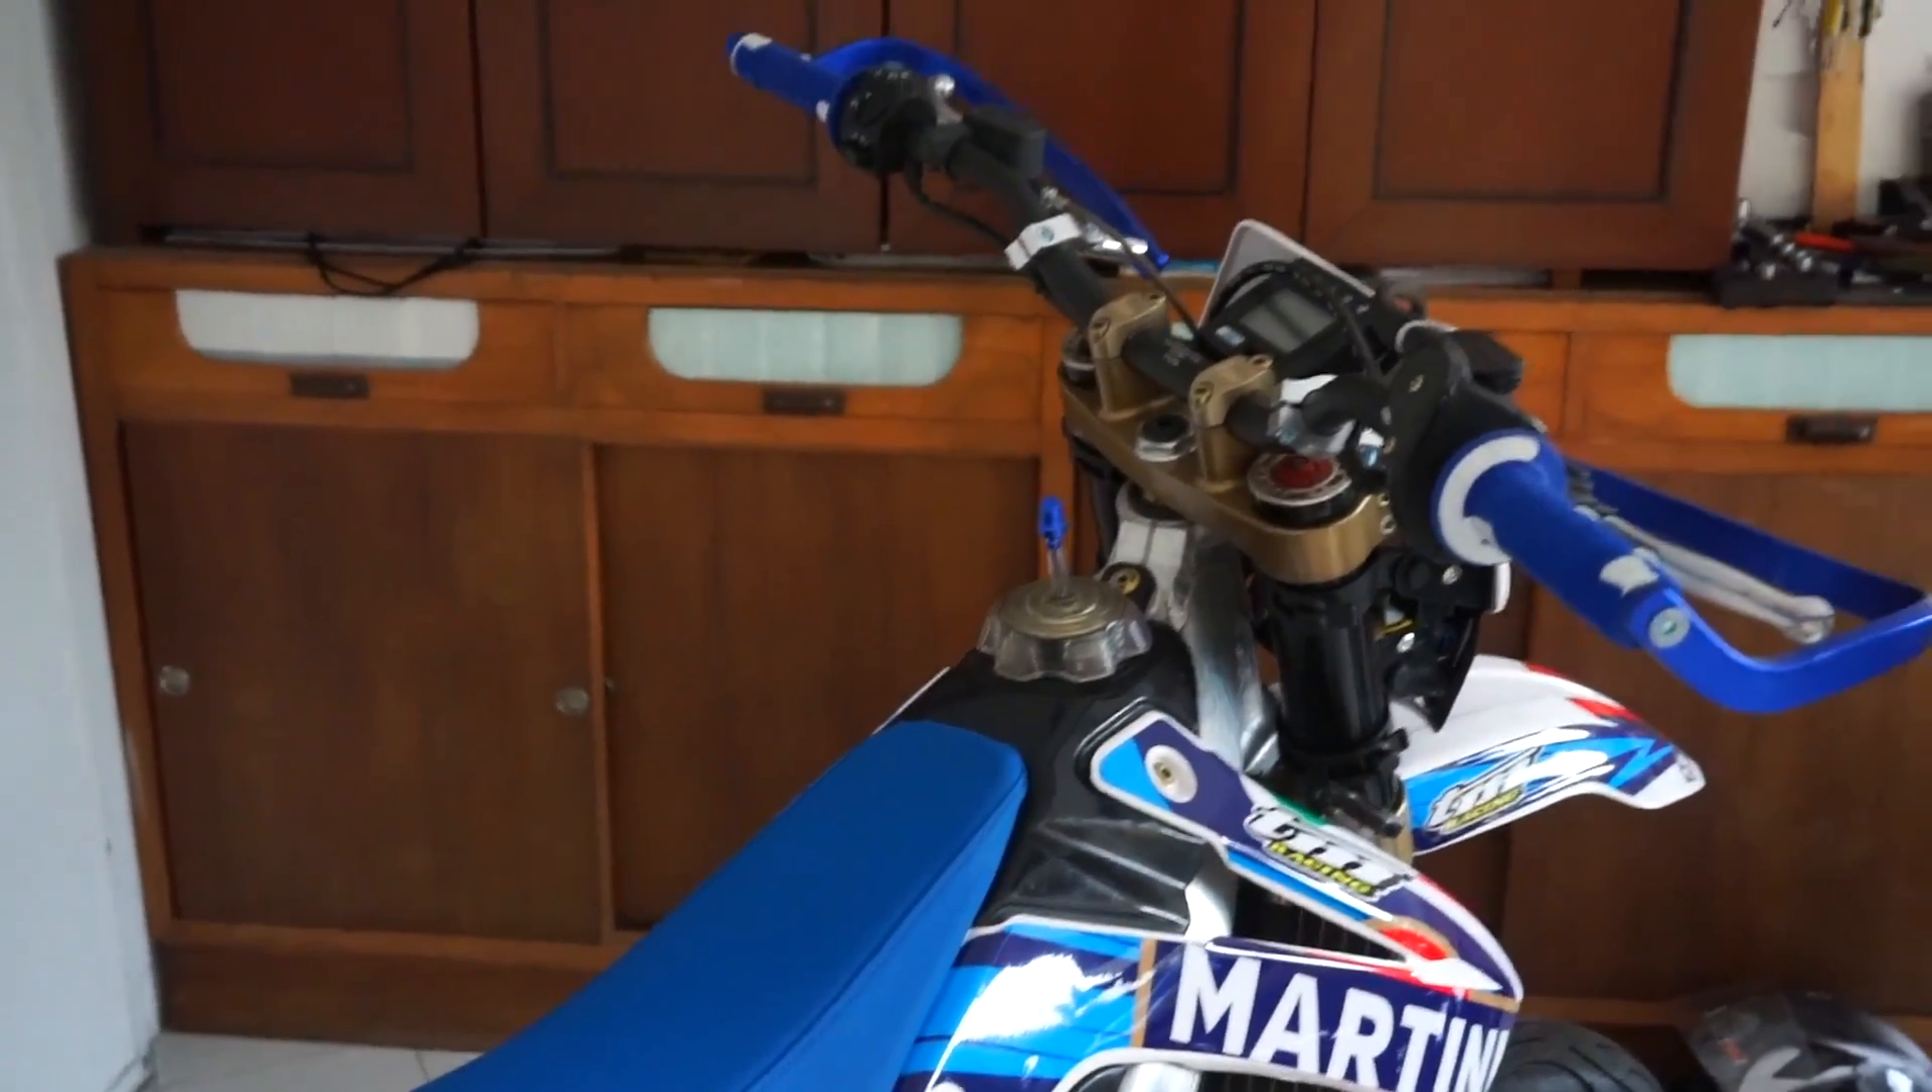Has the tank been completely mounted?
Yes.